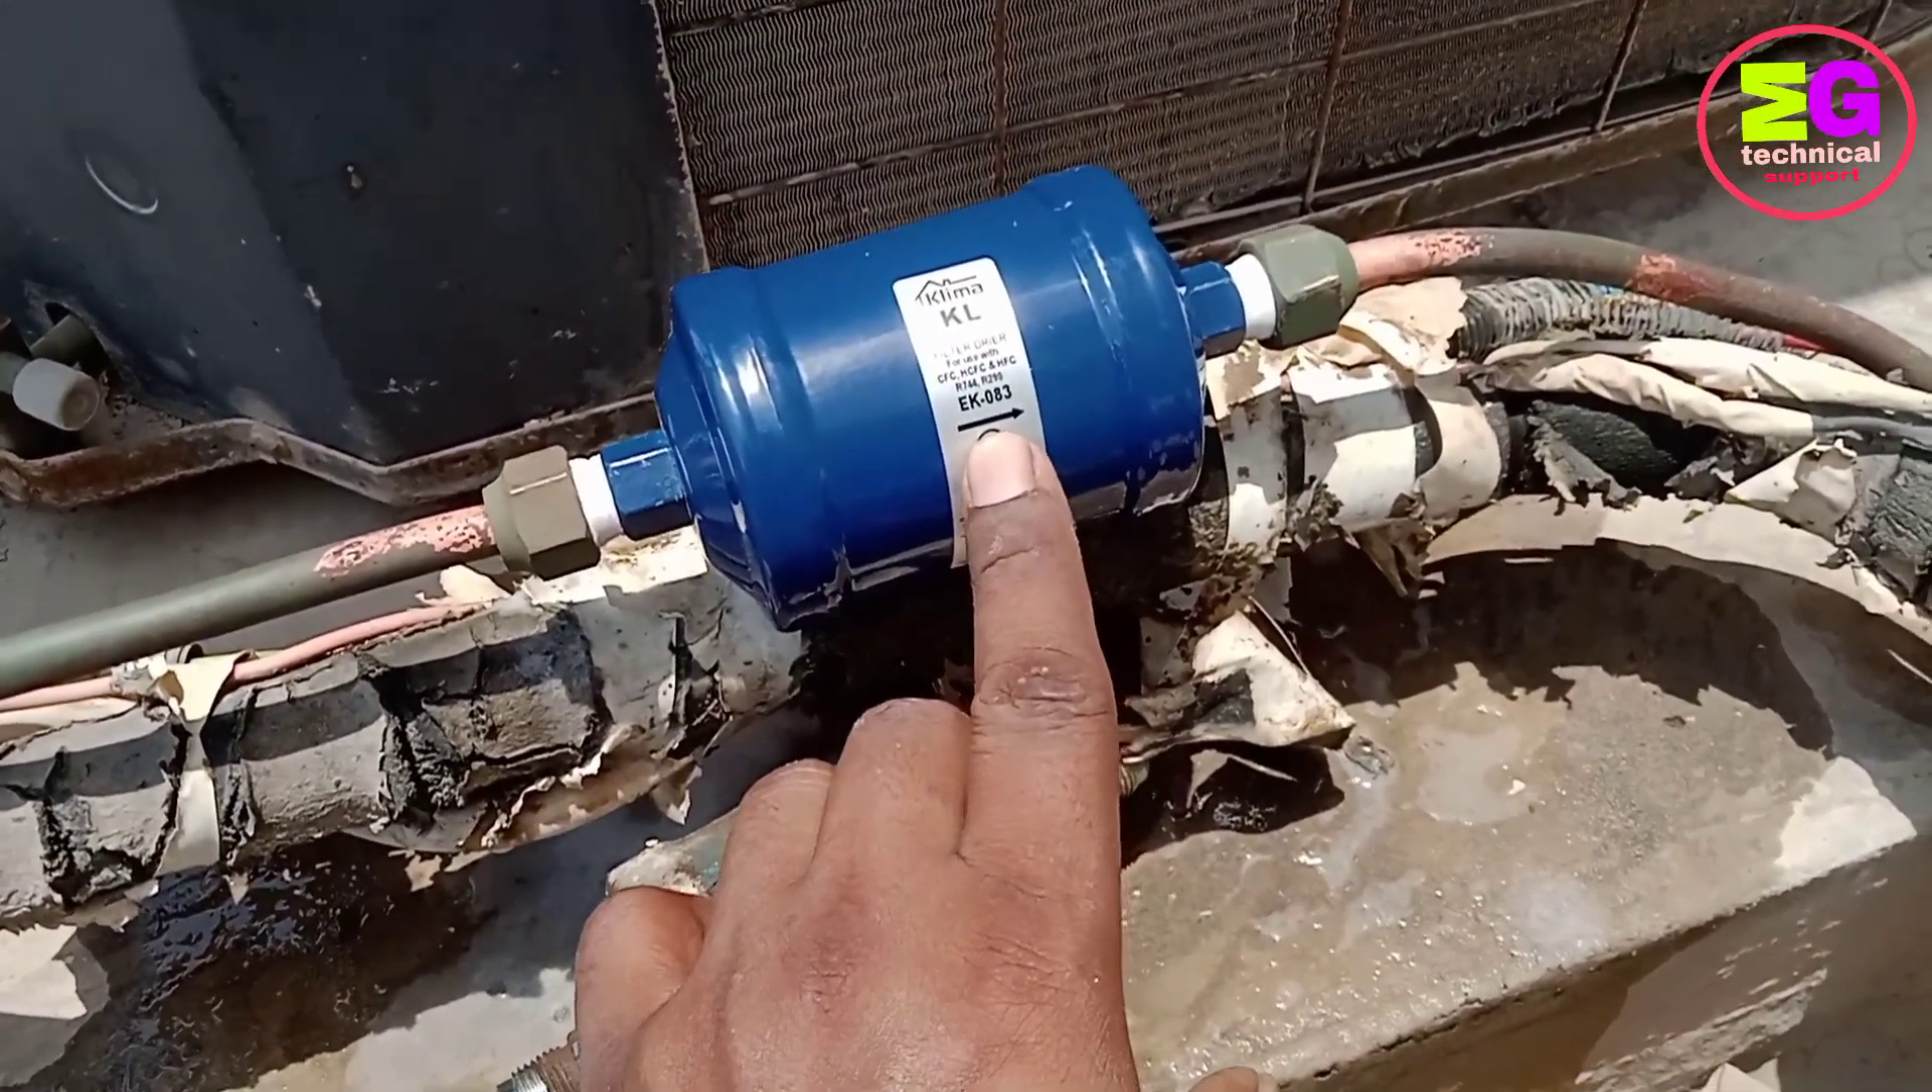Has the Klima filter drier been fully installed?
Yes.